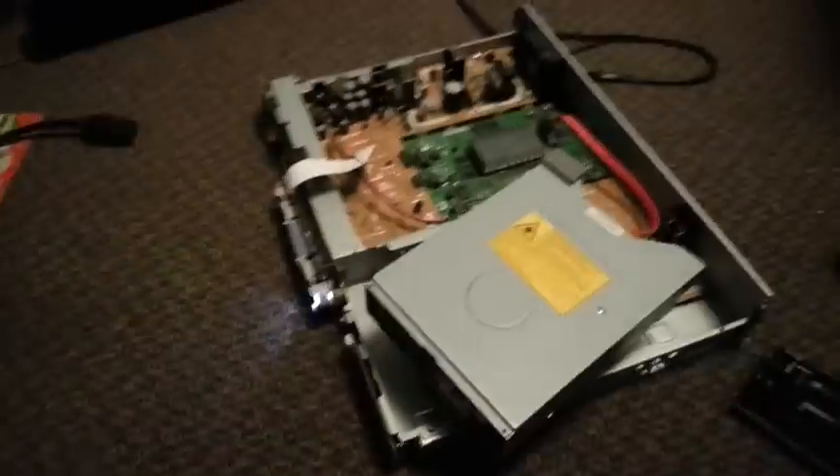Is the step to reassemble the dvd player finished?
No.